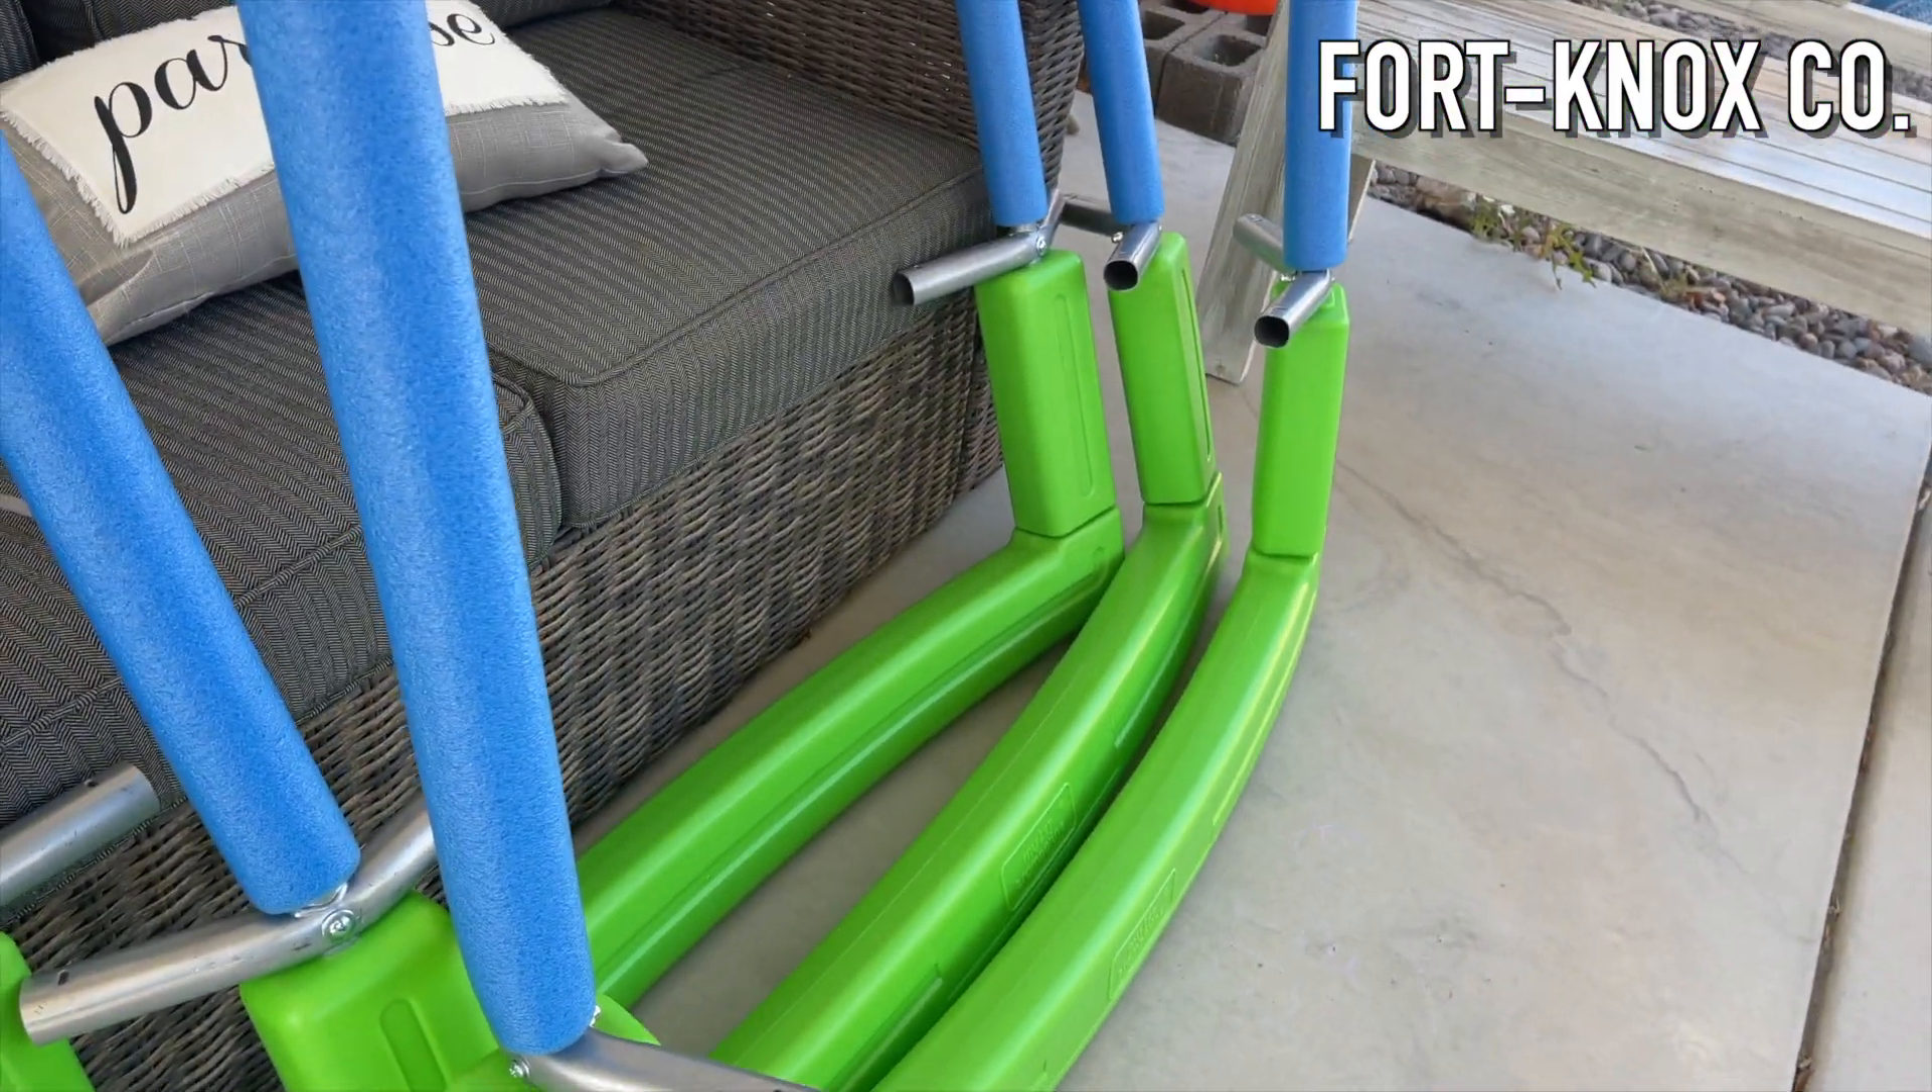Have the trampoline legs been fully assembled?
Yes.